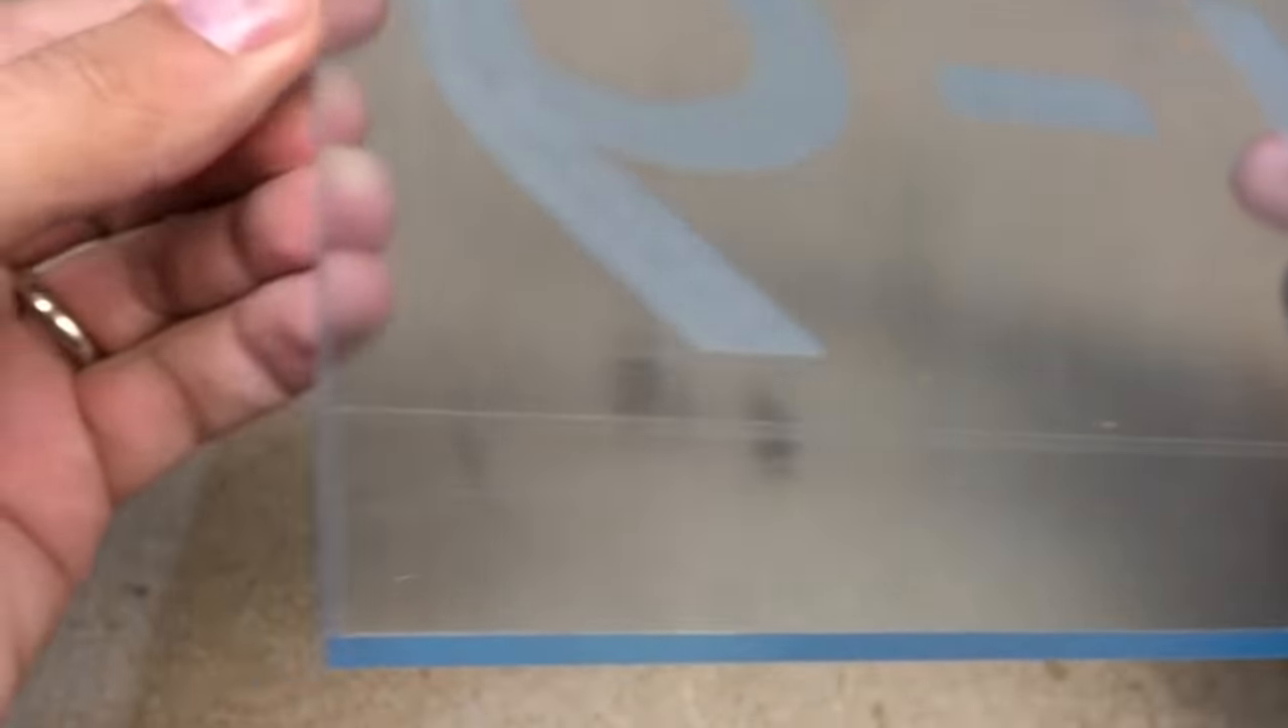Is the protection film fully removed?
No.